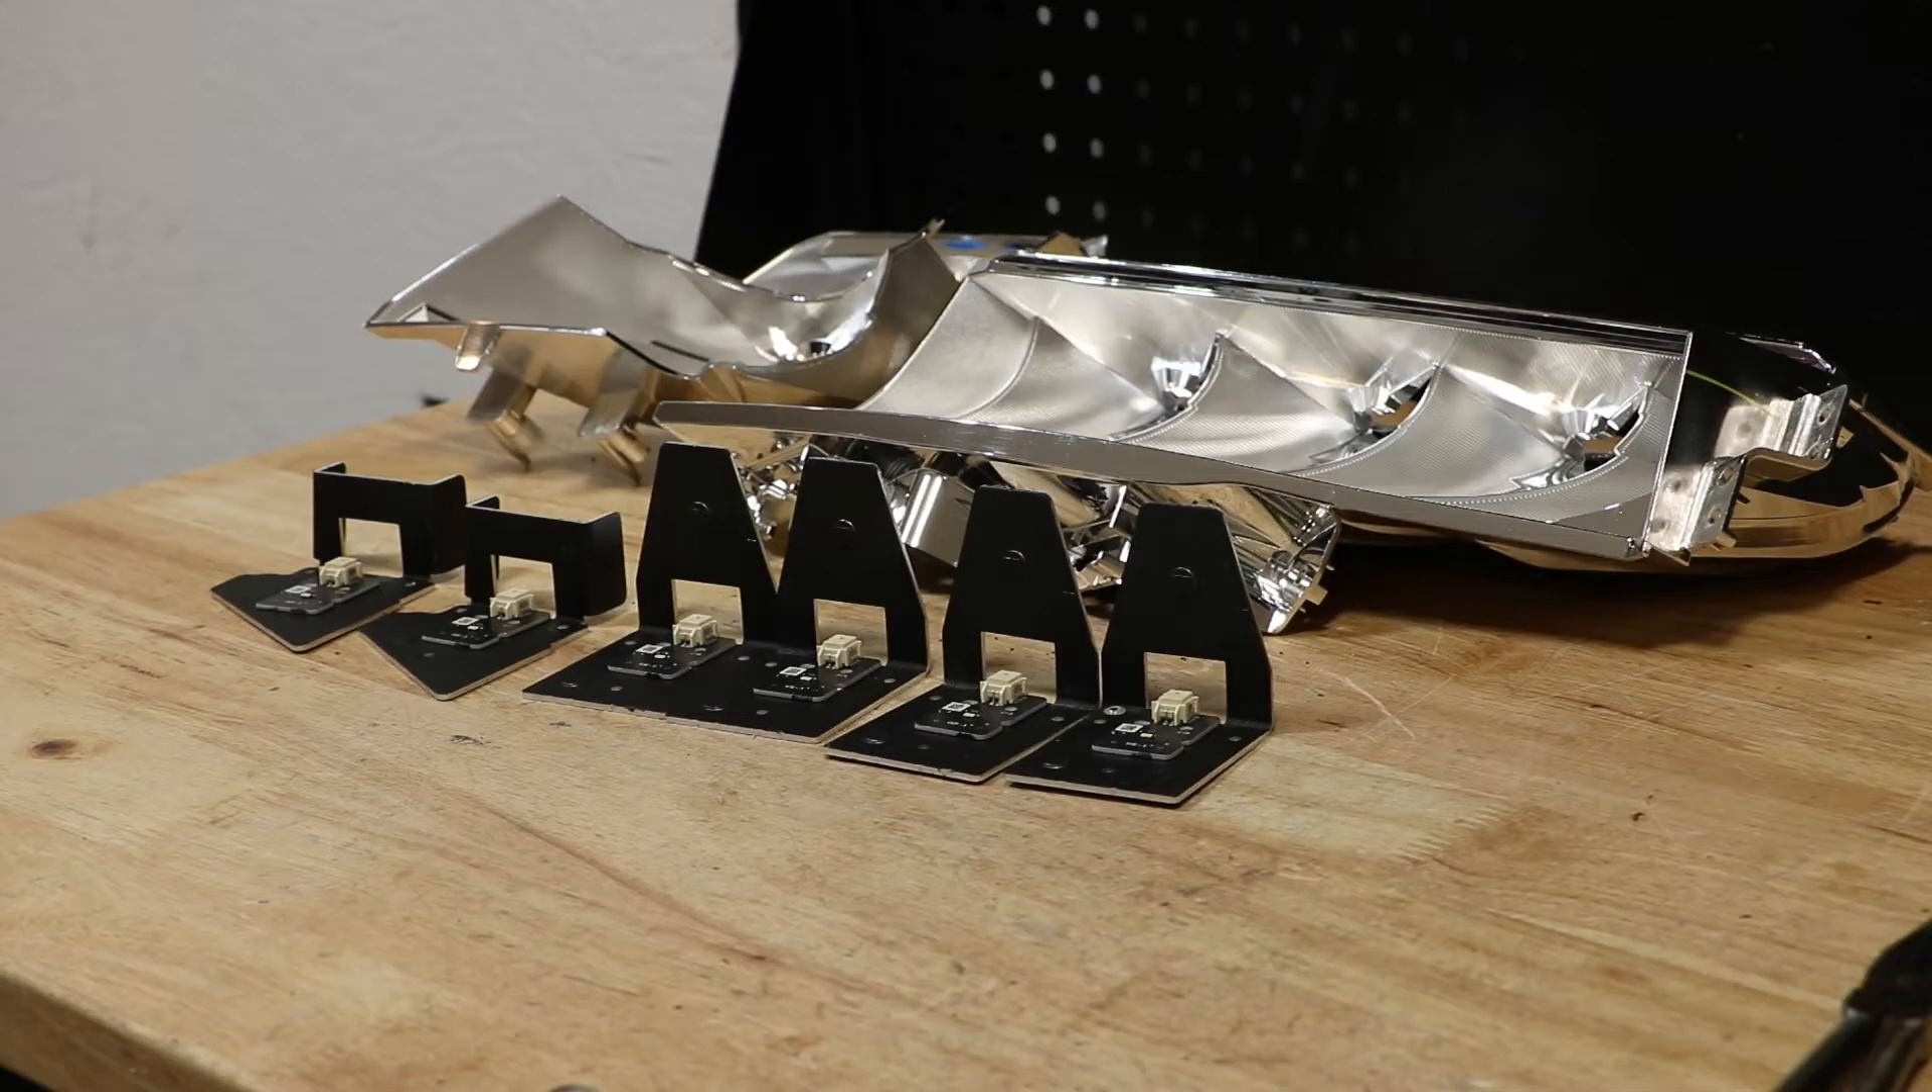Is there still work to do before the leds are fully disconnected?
No.